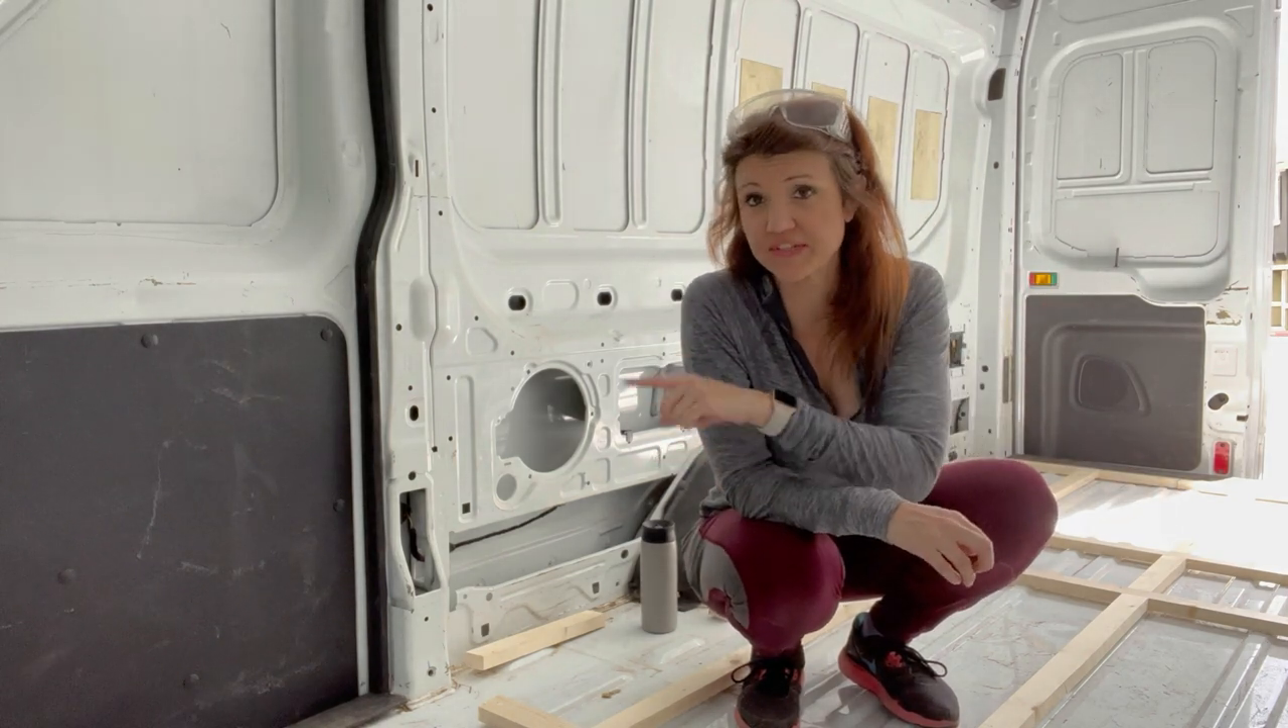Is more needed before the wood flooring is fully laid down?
Yes.